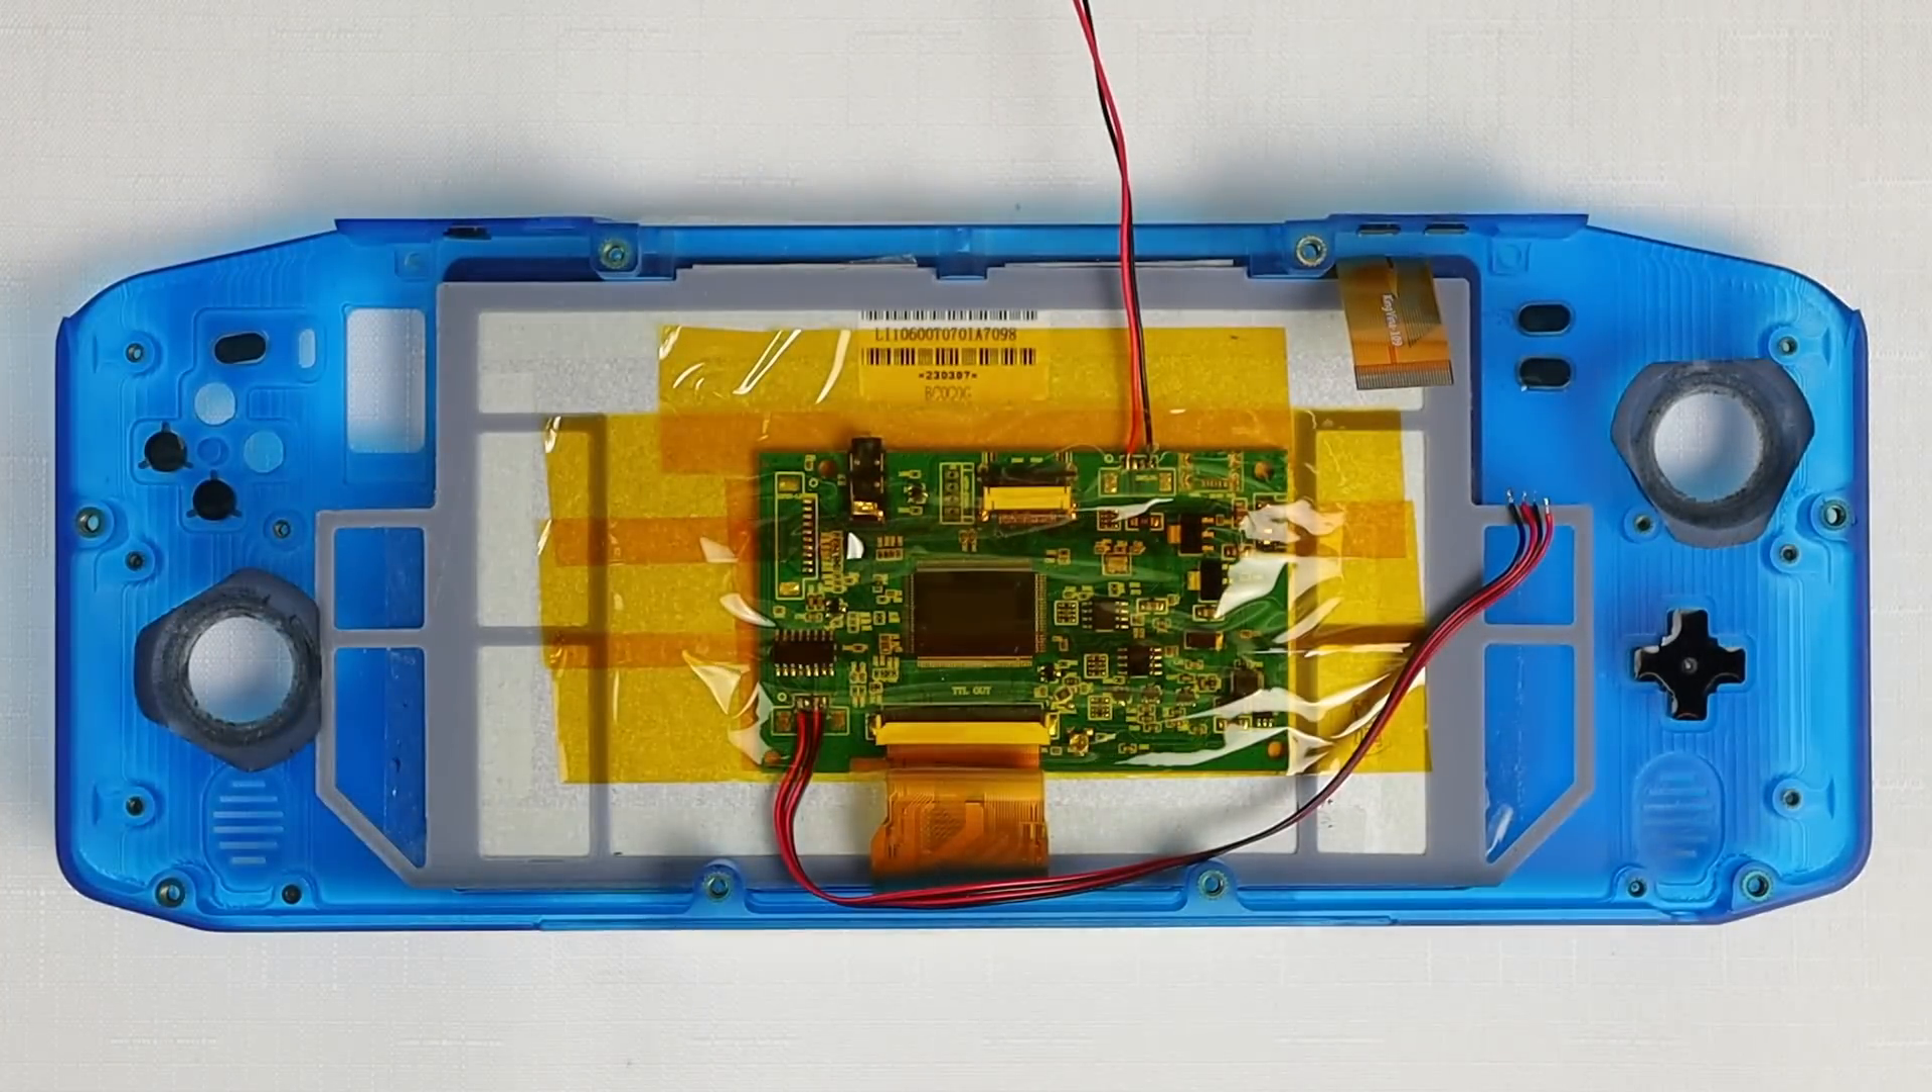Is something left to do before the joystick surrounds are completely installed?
No.